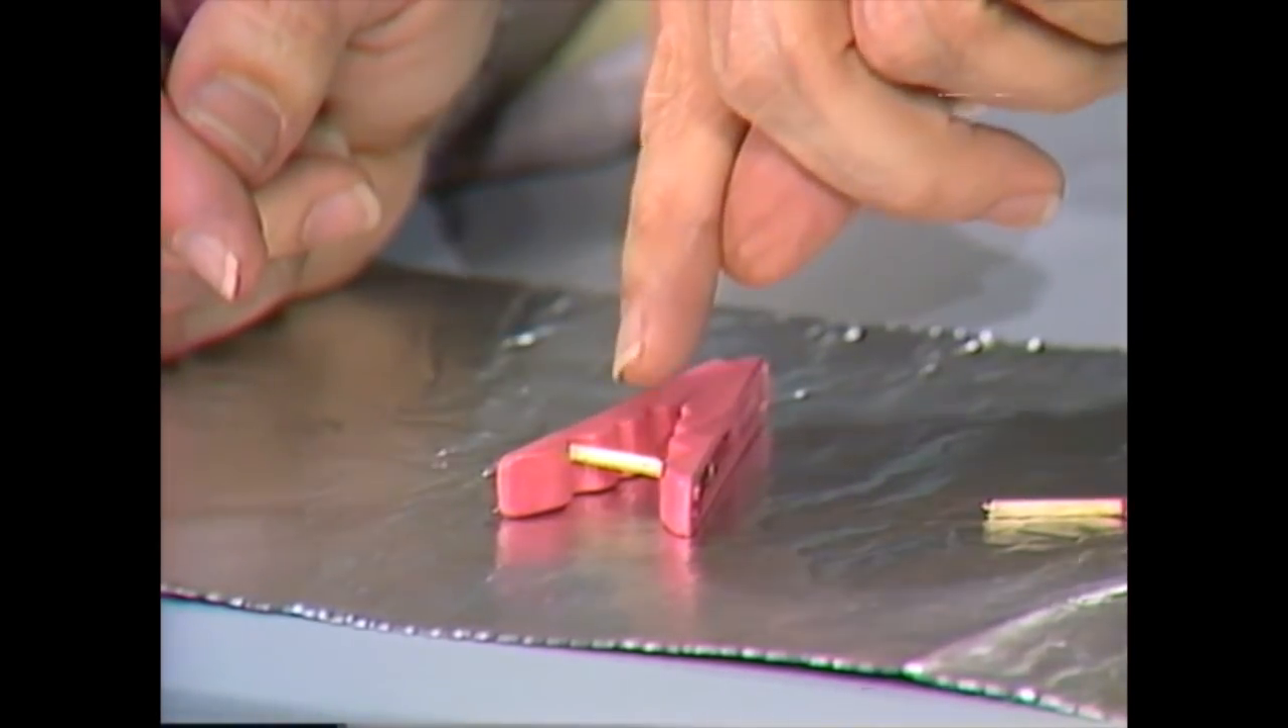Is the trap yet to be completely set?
No.